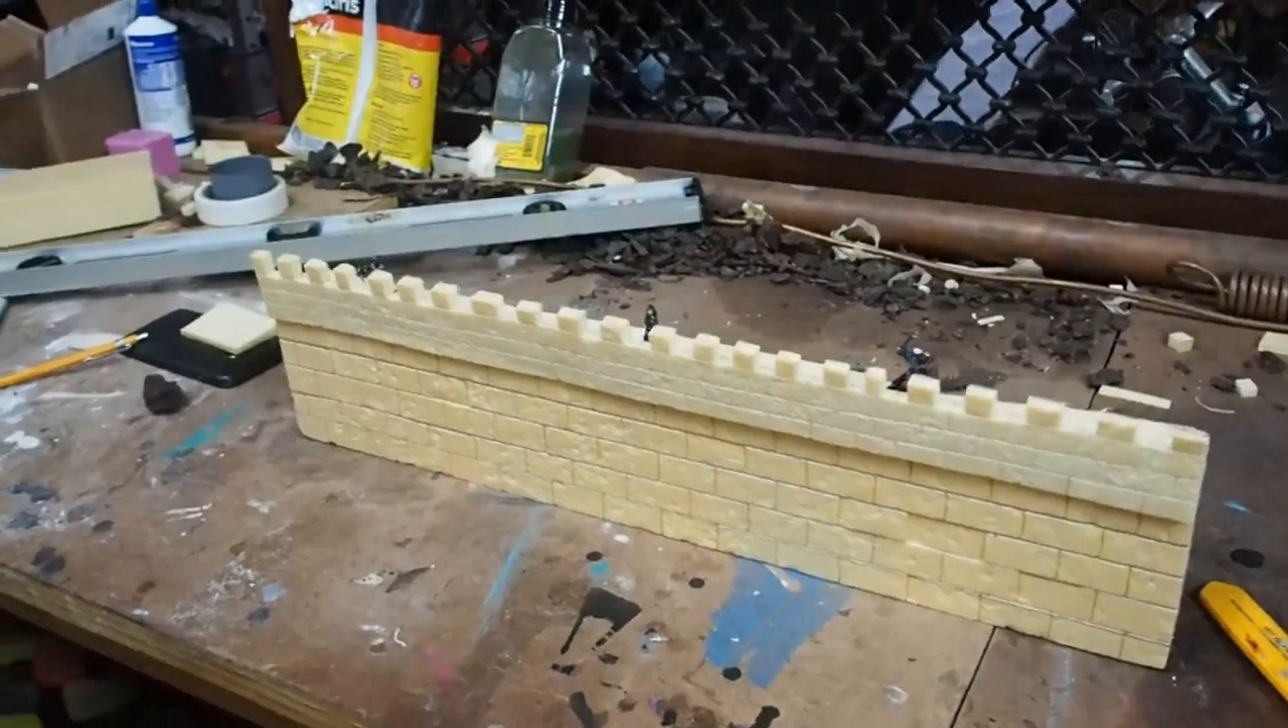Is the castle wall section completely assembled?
Yes.